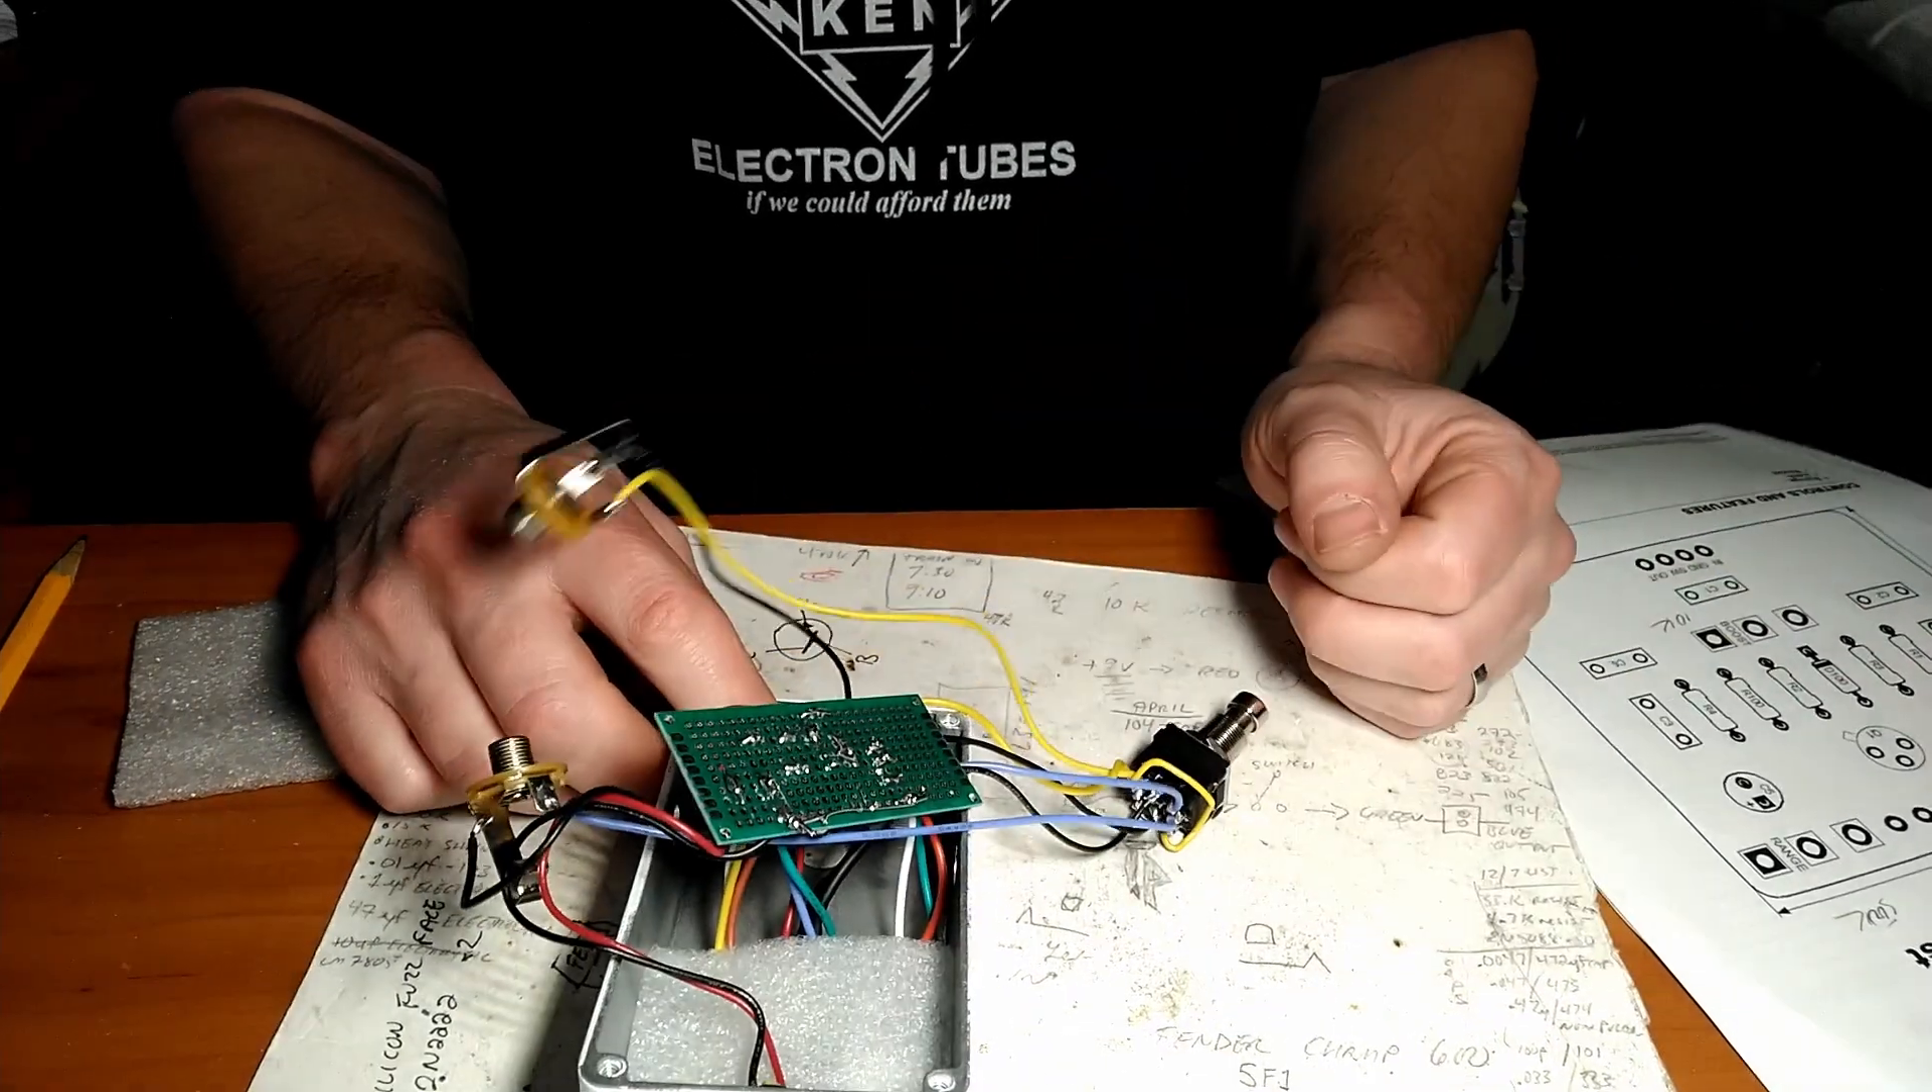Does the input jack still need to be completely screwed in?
Yes.